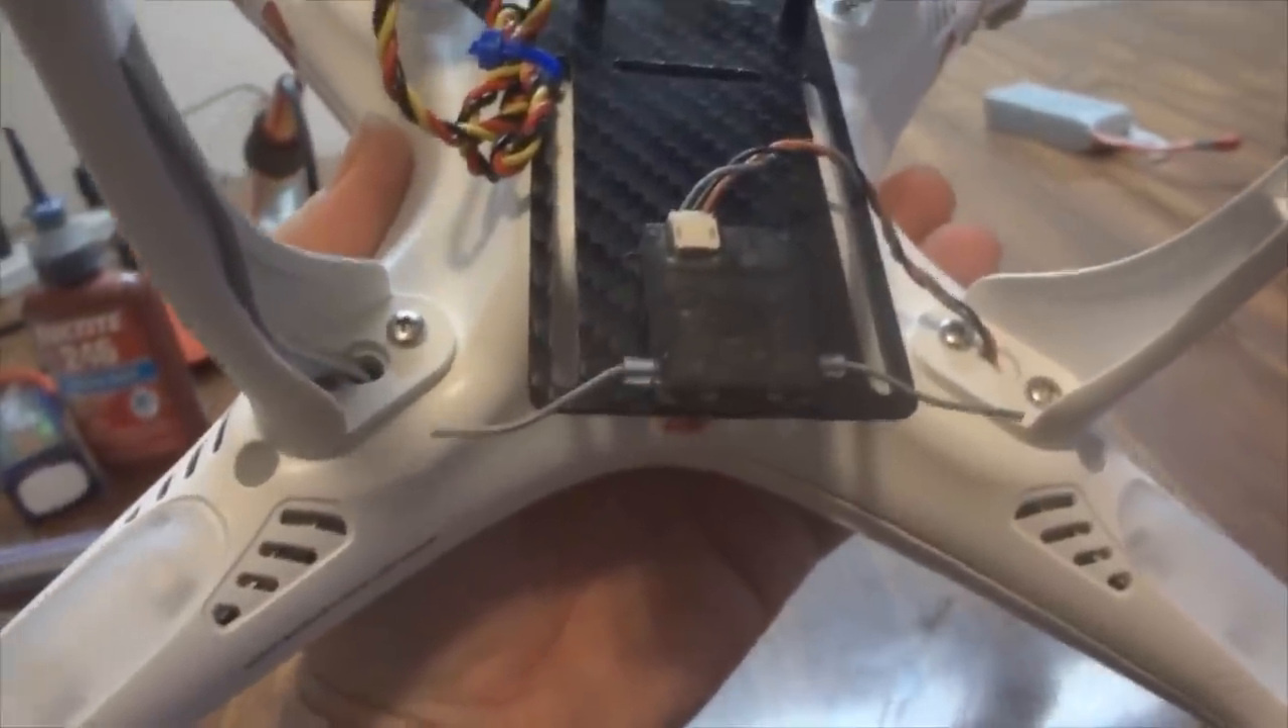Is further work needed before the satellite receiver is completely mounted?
No.